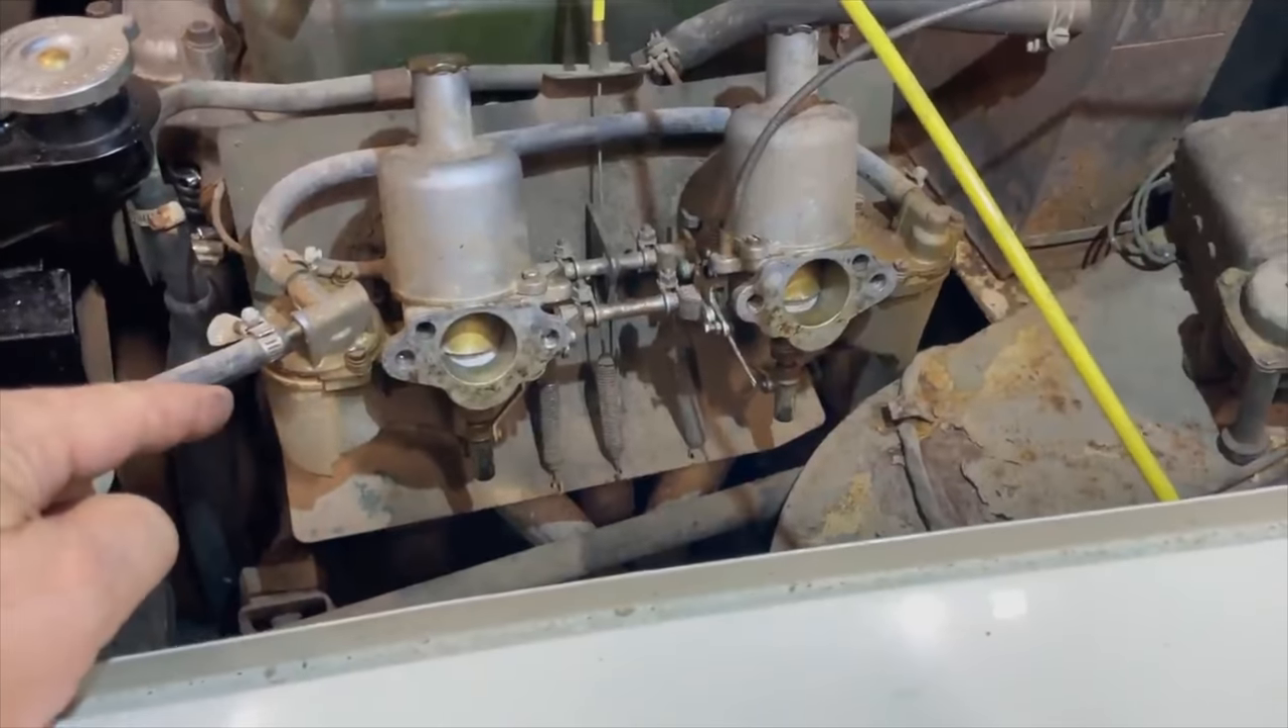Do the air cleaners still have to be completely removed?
No.